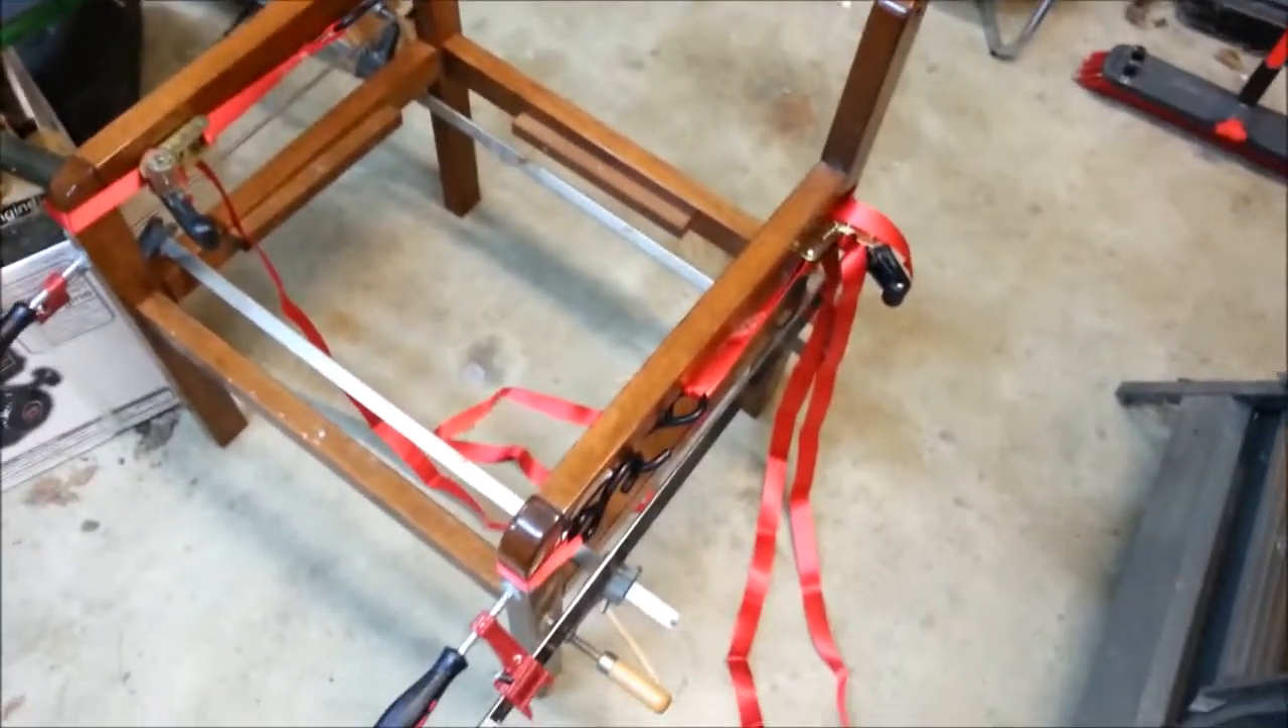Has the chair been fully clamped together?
Yes.